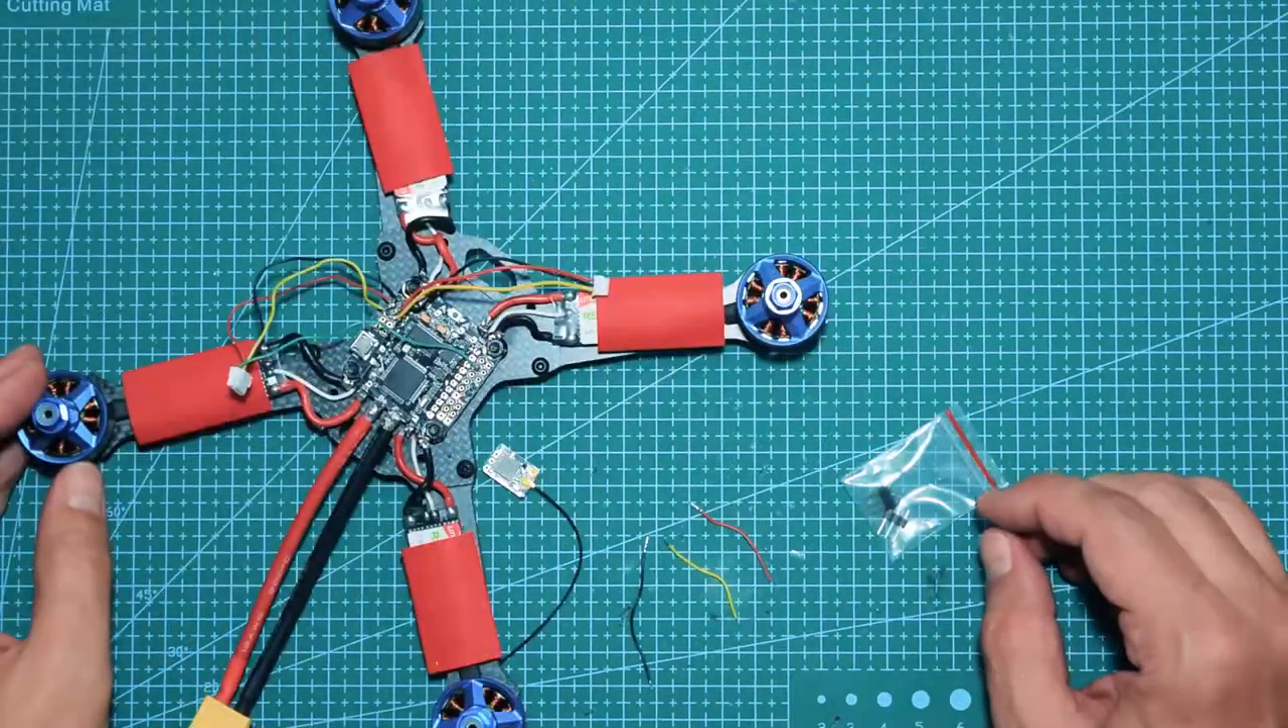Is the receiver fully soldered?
No.